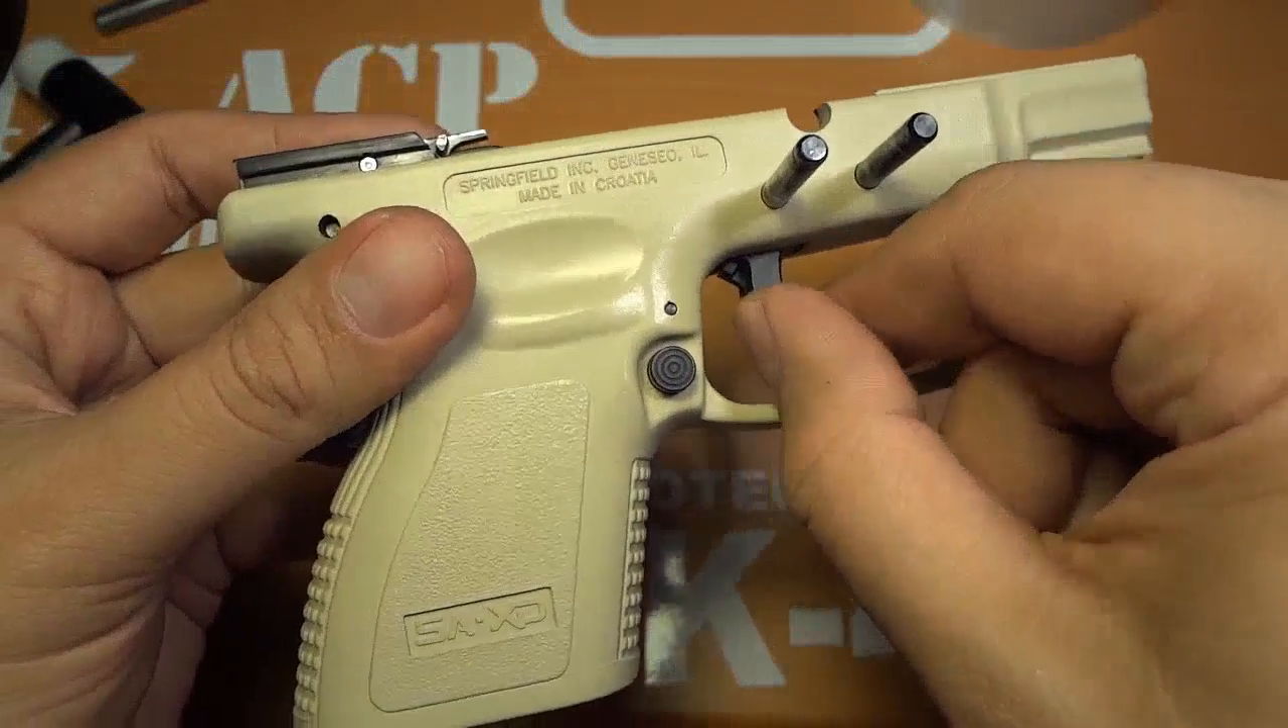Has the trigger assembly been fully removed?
No.